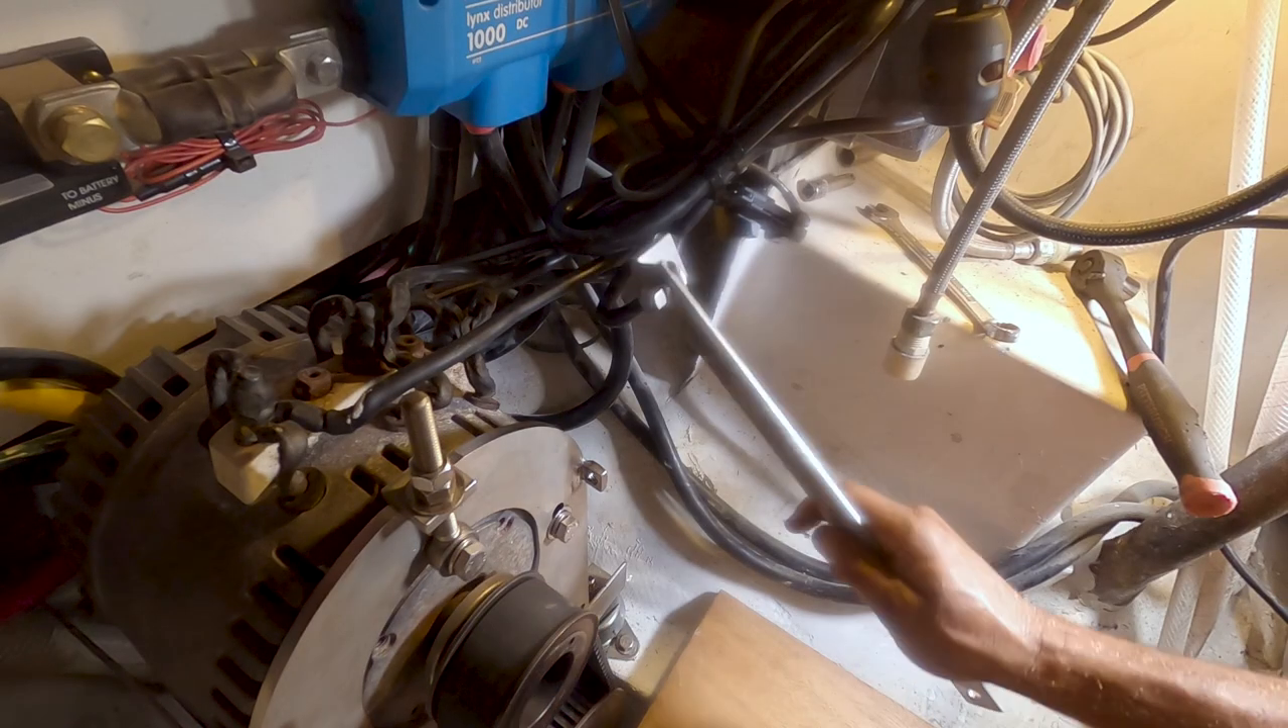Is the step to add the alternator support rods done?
No.